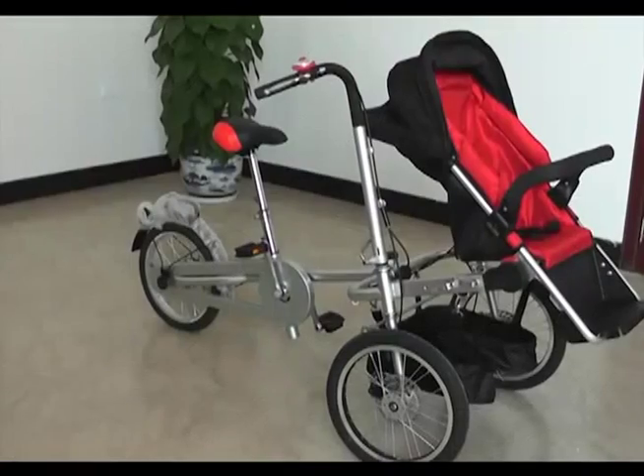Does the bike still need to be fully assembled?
No.